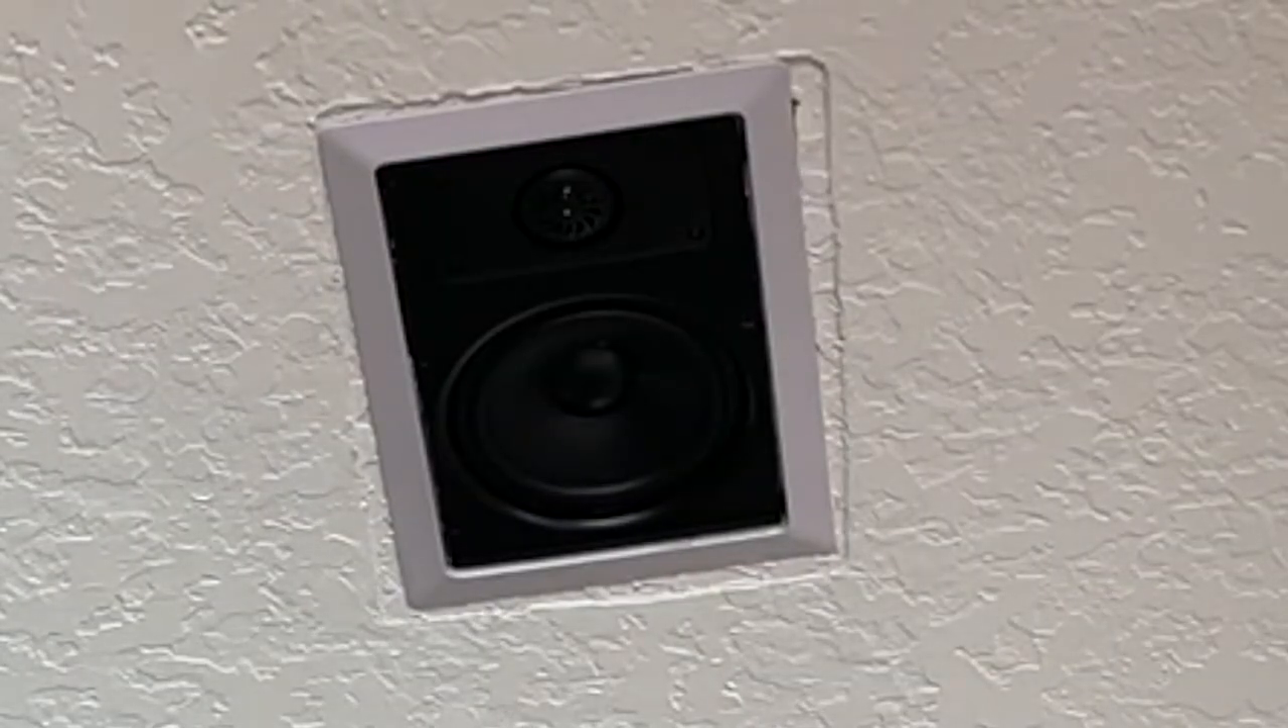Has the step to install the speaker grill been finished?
No.